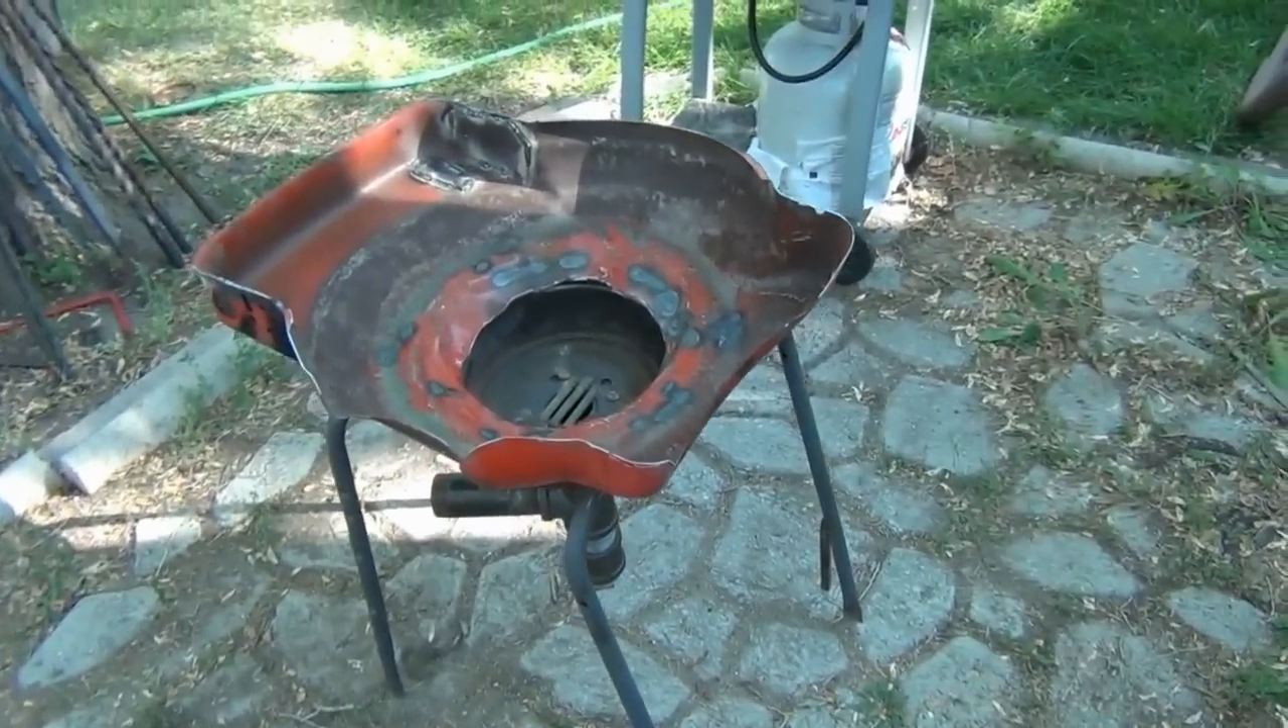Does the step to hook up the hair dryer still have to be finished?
Yes.